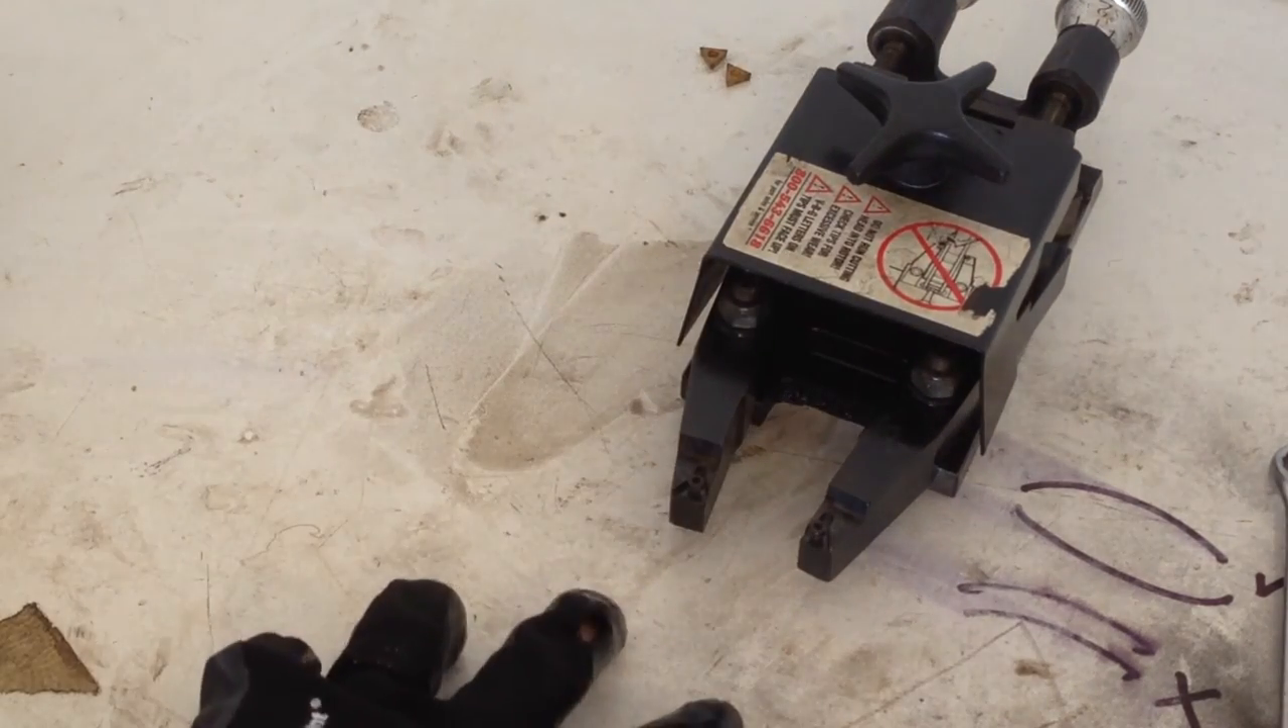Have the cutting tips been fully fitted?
No.